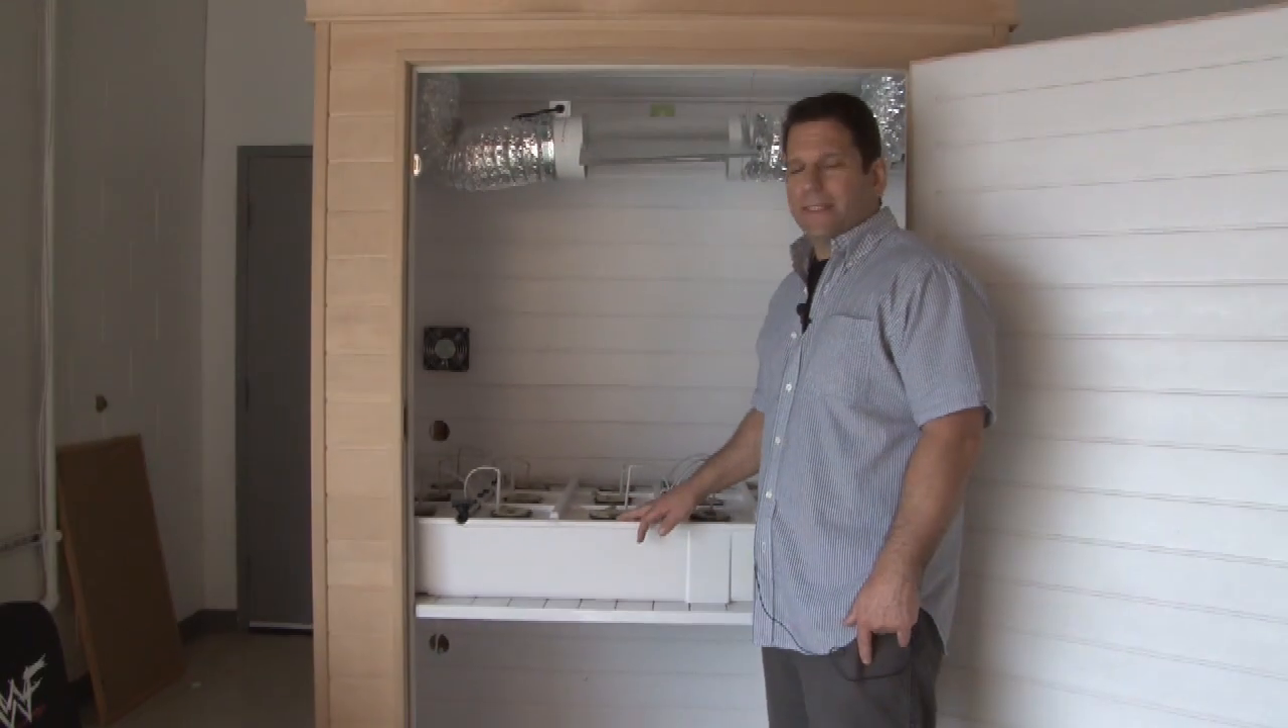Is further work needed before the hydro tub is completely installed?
No.